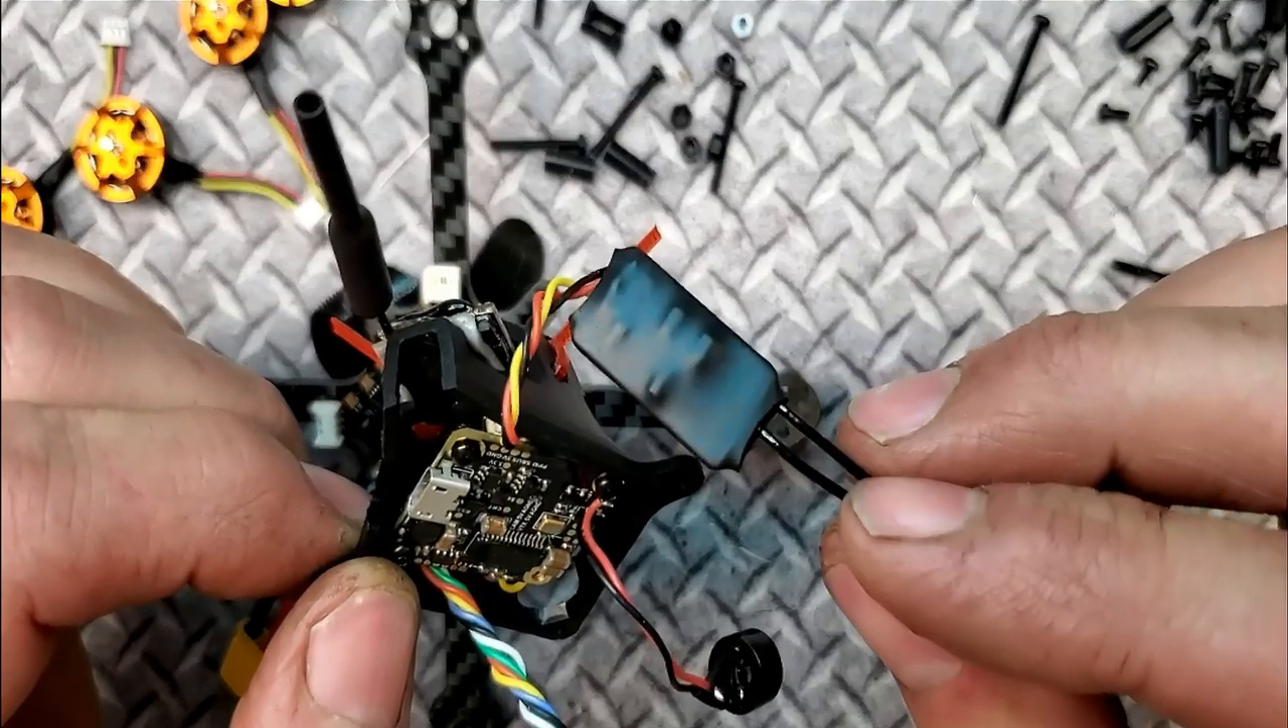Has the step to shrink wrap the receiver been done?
Yes.